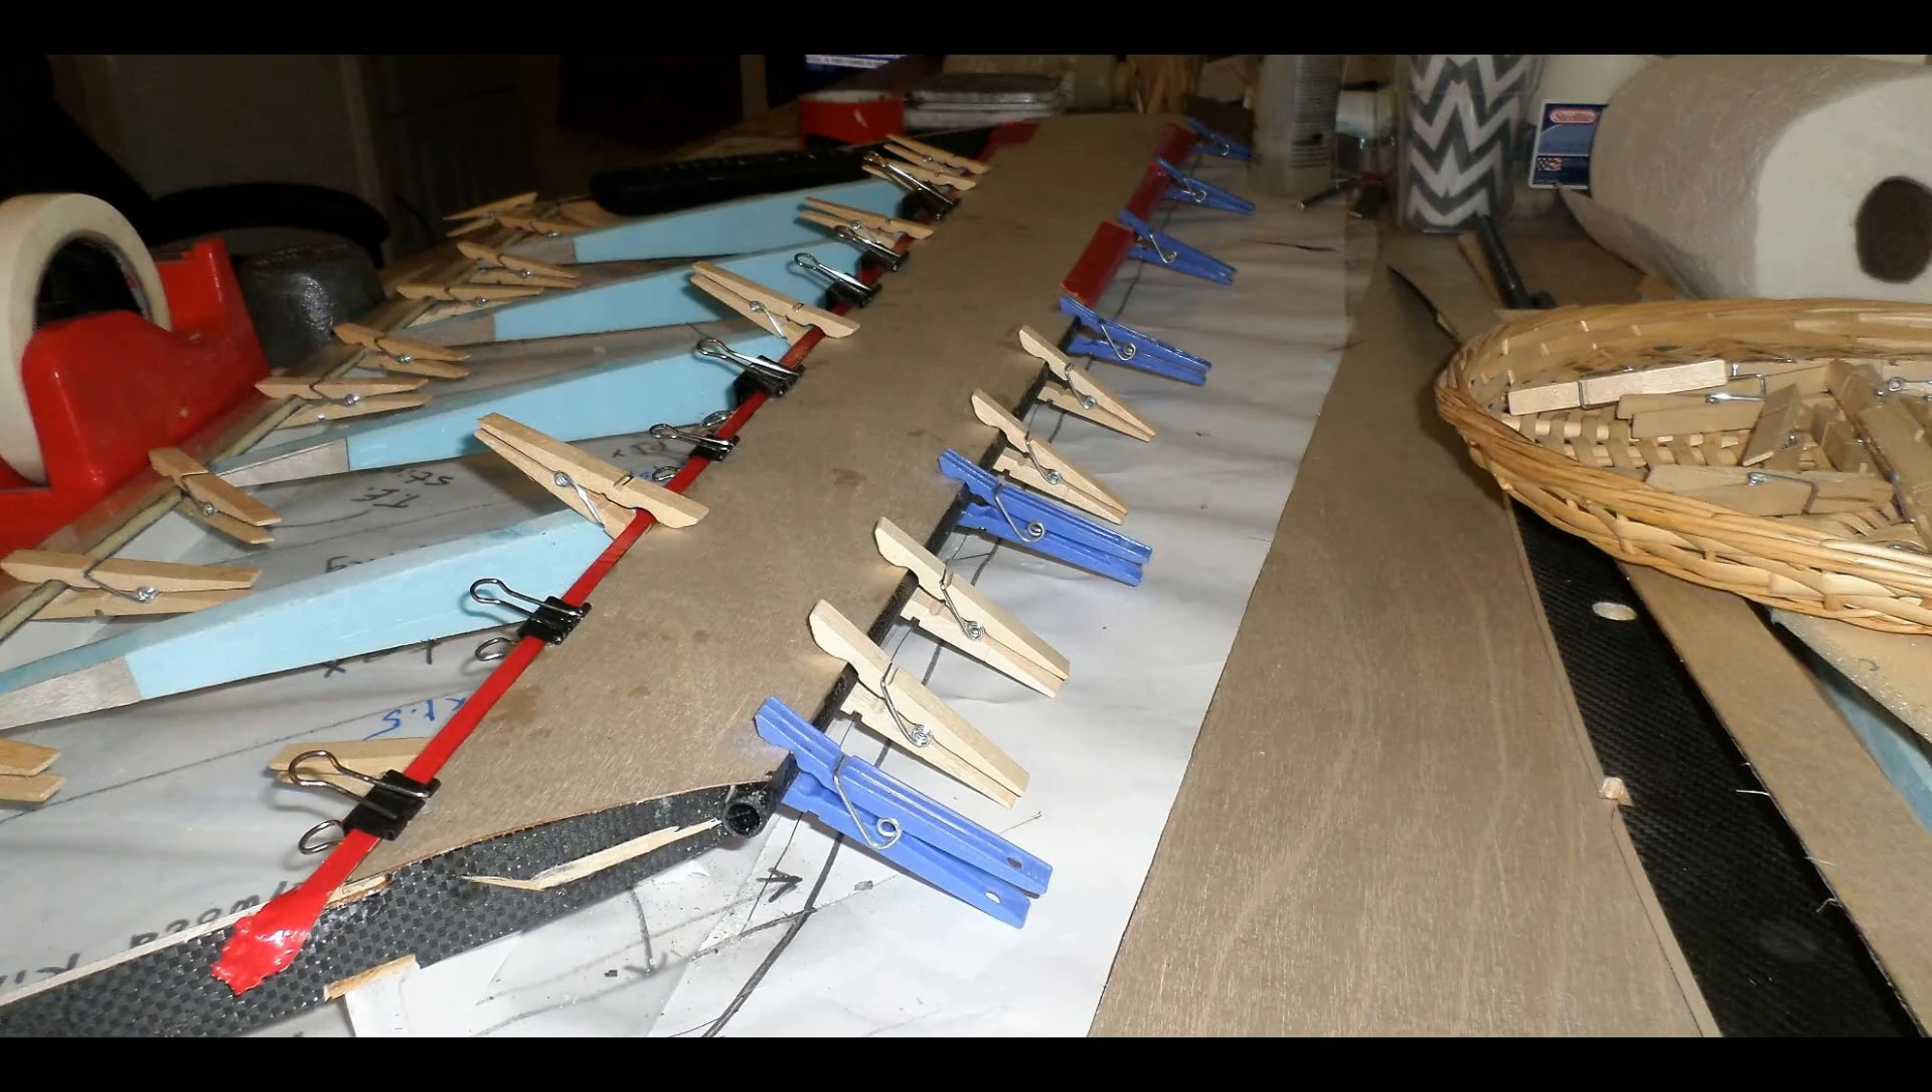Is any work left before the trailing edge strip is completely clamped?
No.